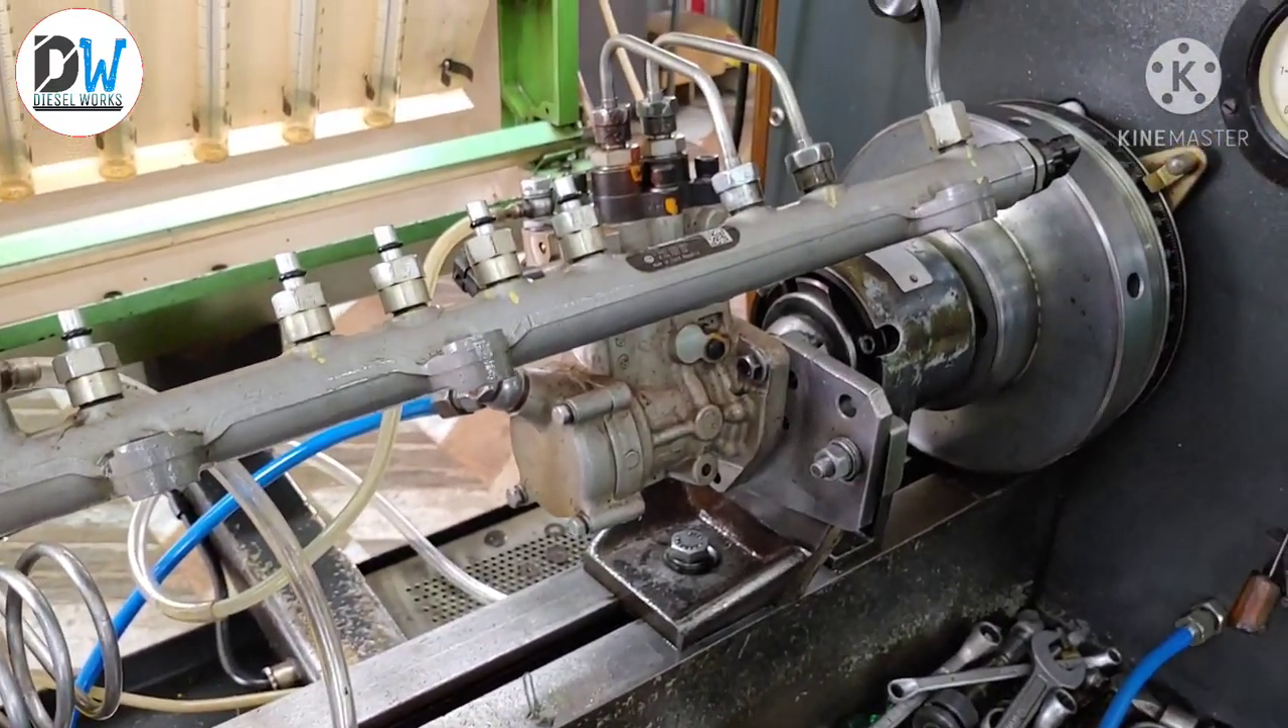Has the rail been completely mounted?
Yes.